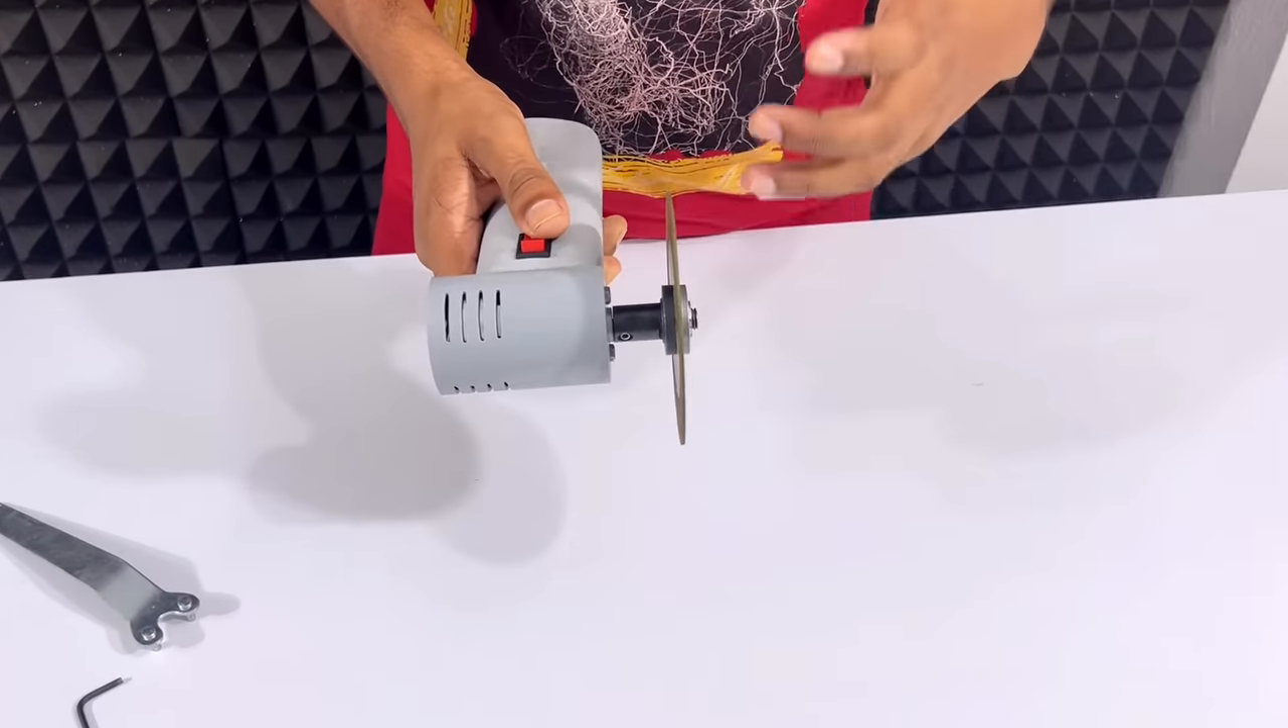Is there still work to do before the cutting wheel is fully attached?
No.